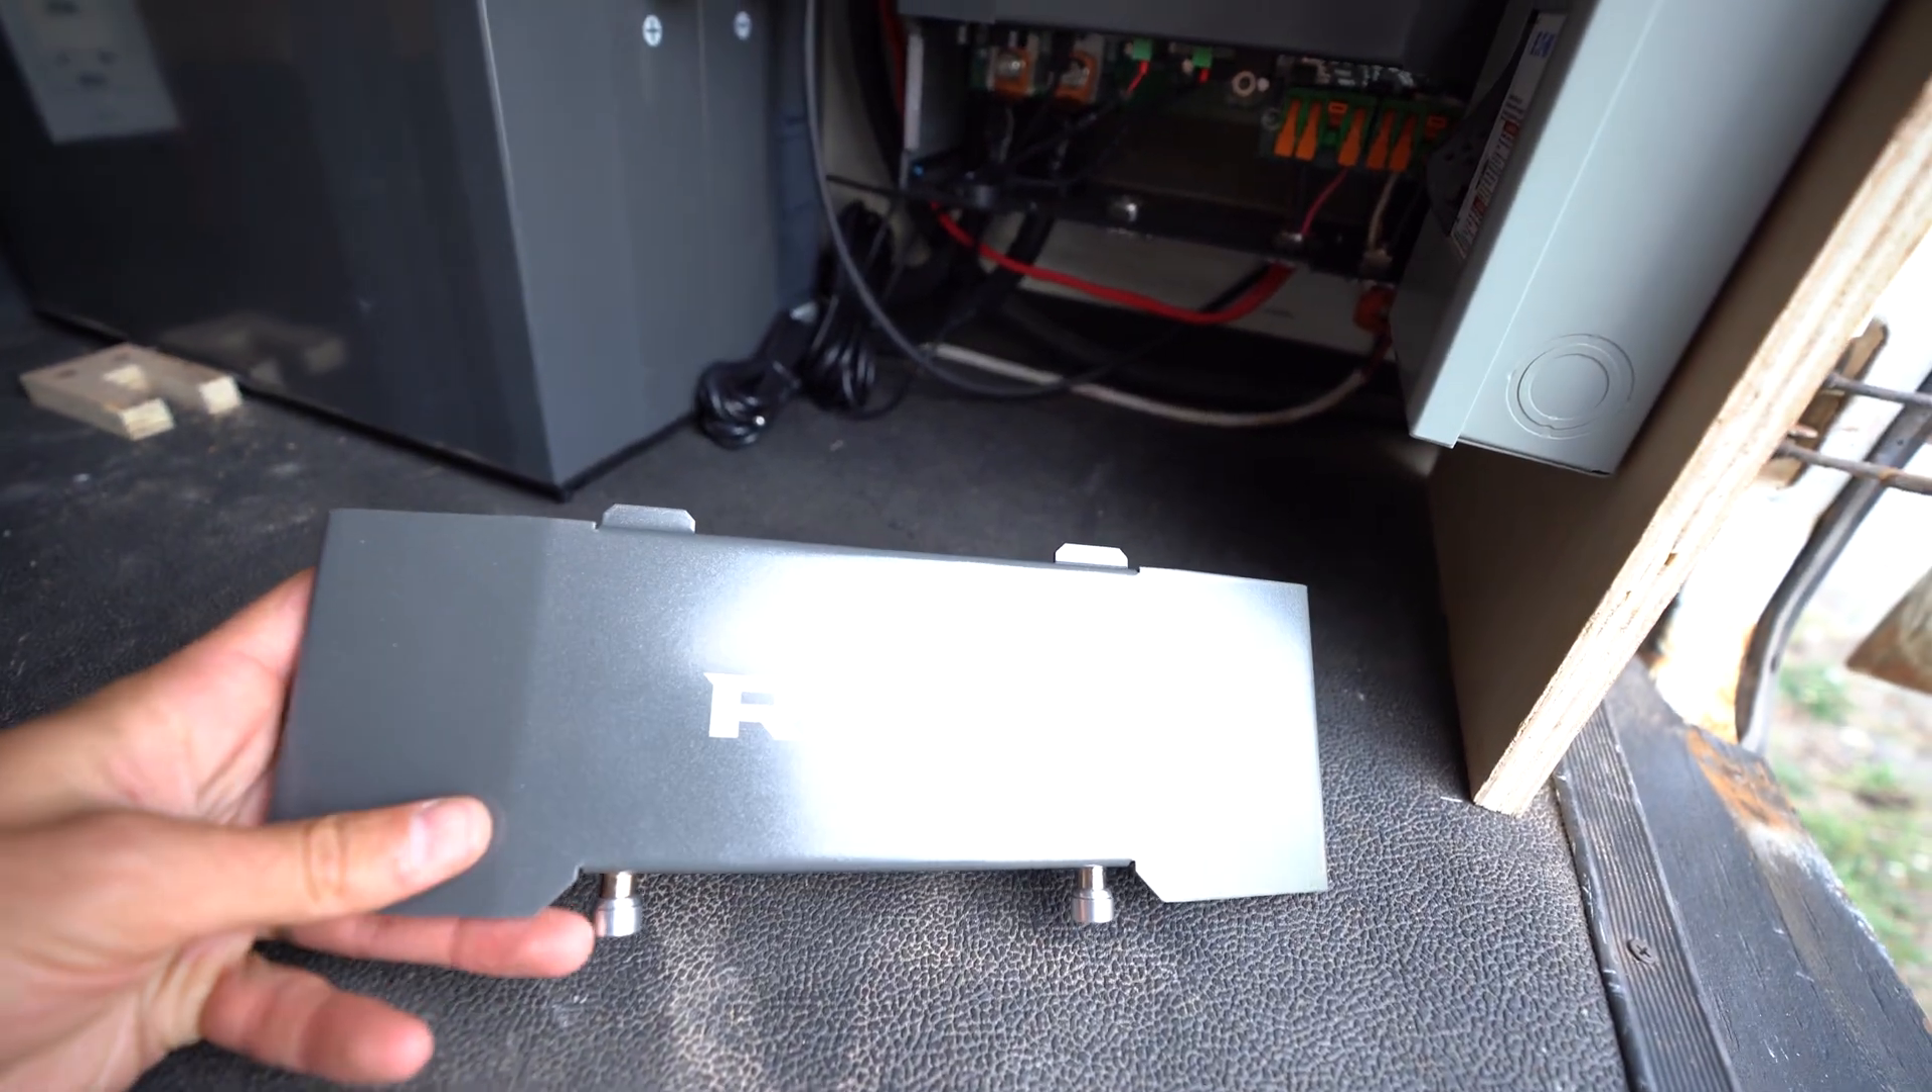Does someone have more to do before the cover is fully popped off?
No.